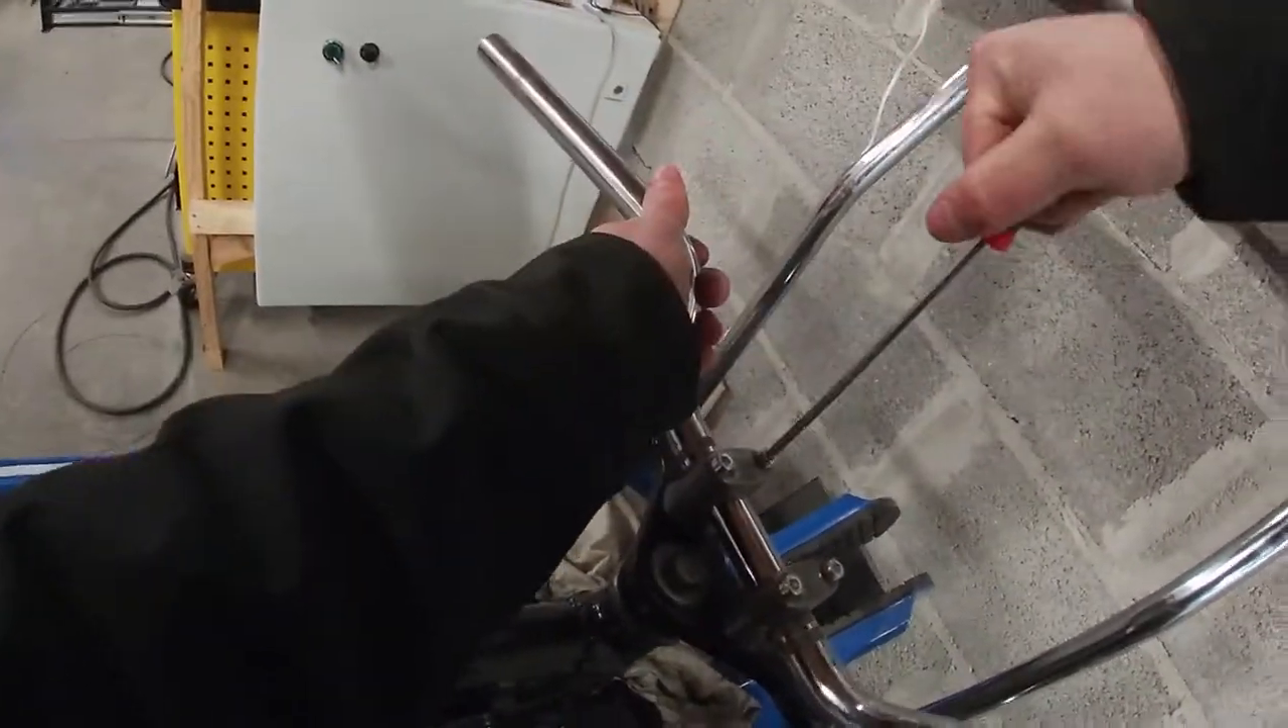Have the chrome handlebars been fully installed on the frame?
No.